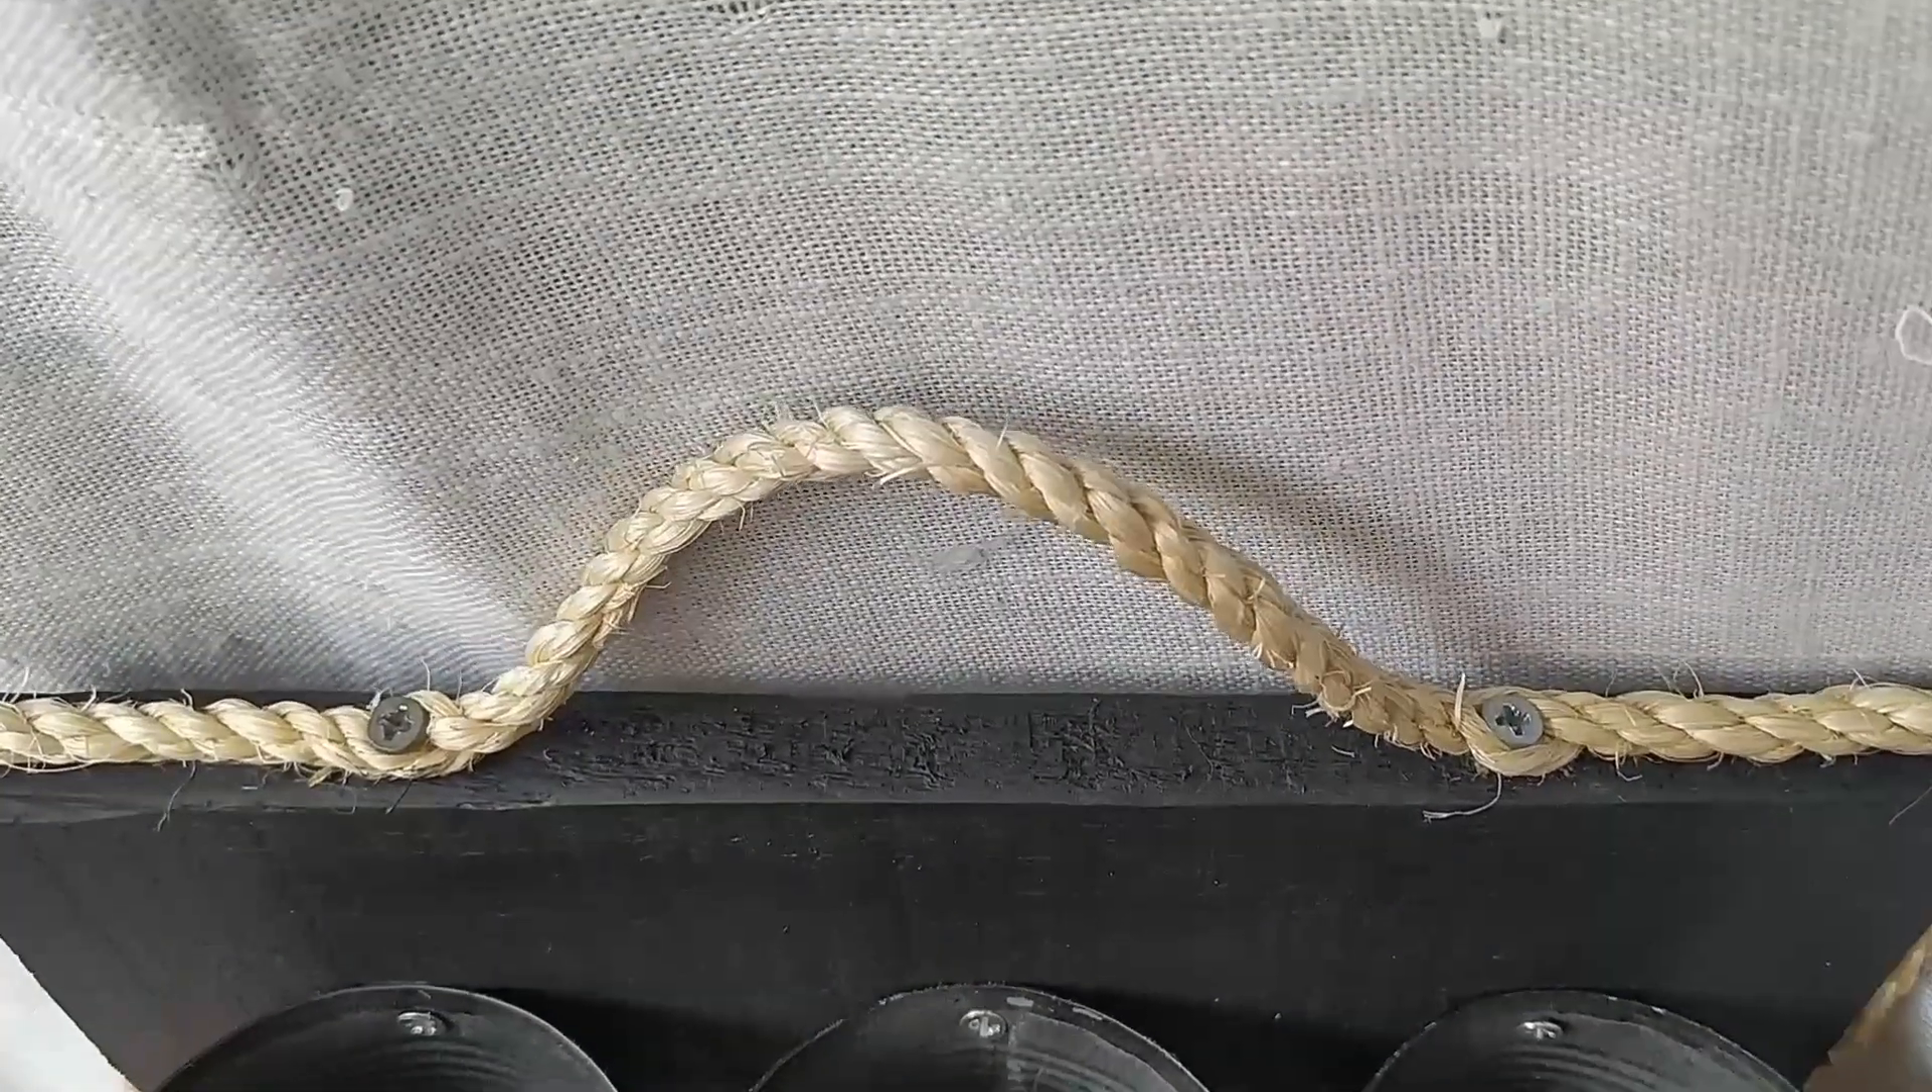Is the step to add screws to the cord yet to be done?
No.